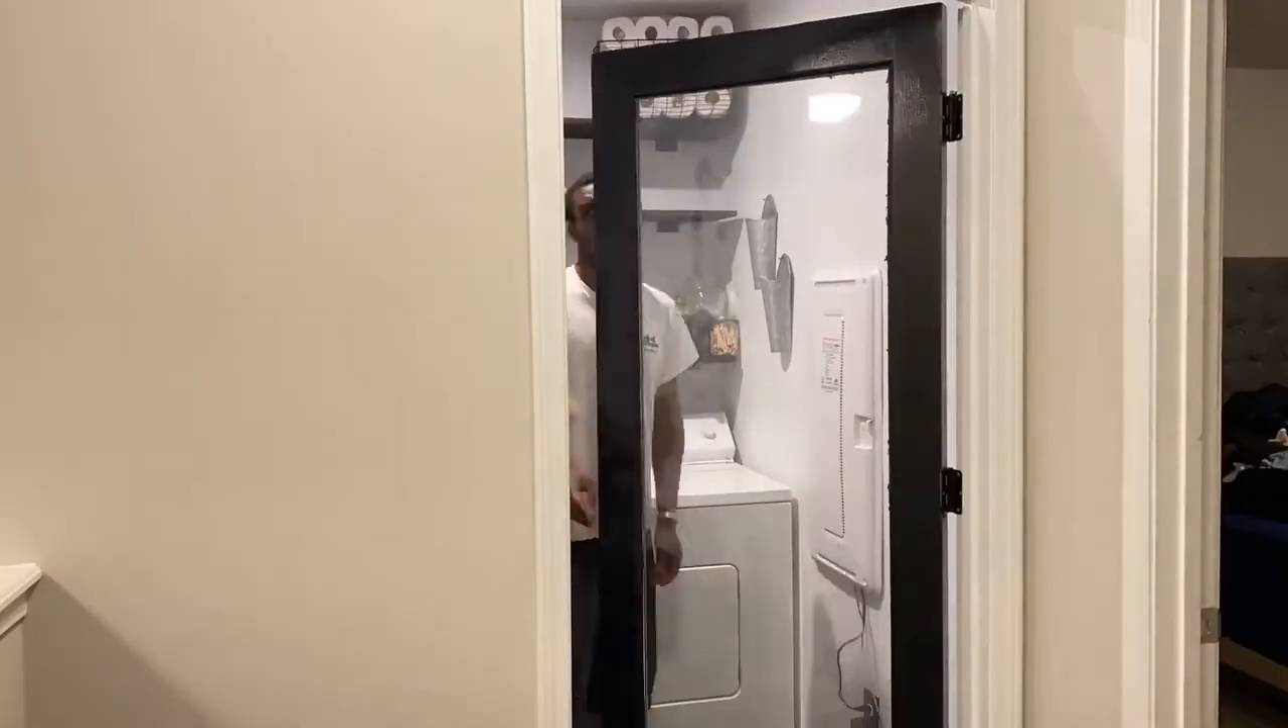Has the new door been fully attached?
Yes.